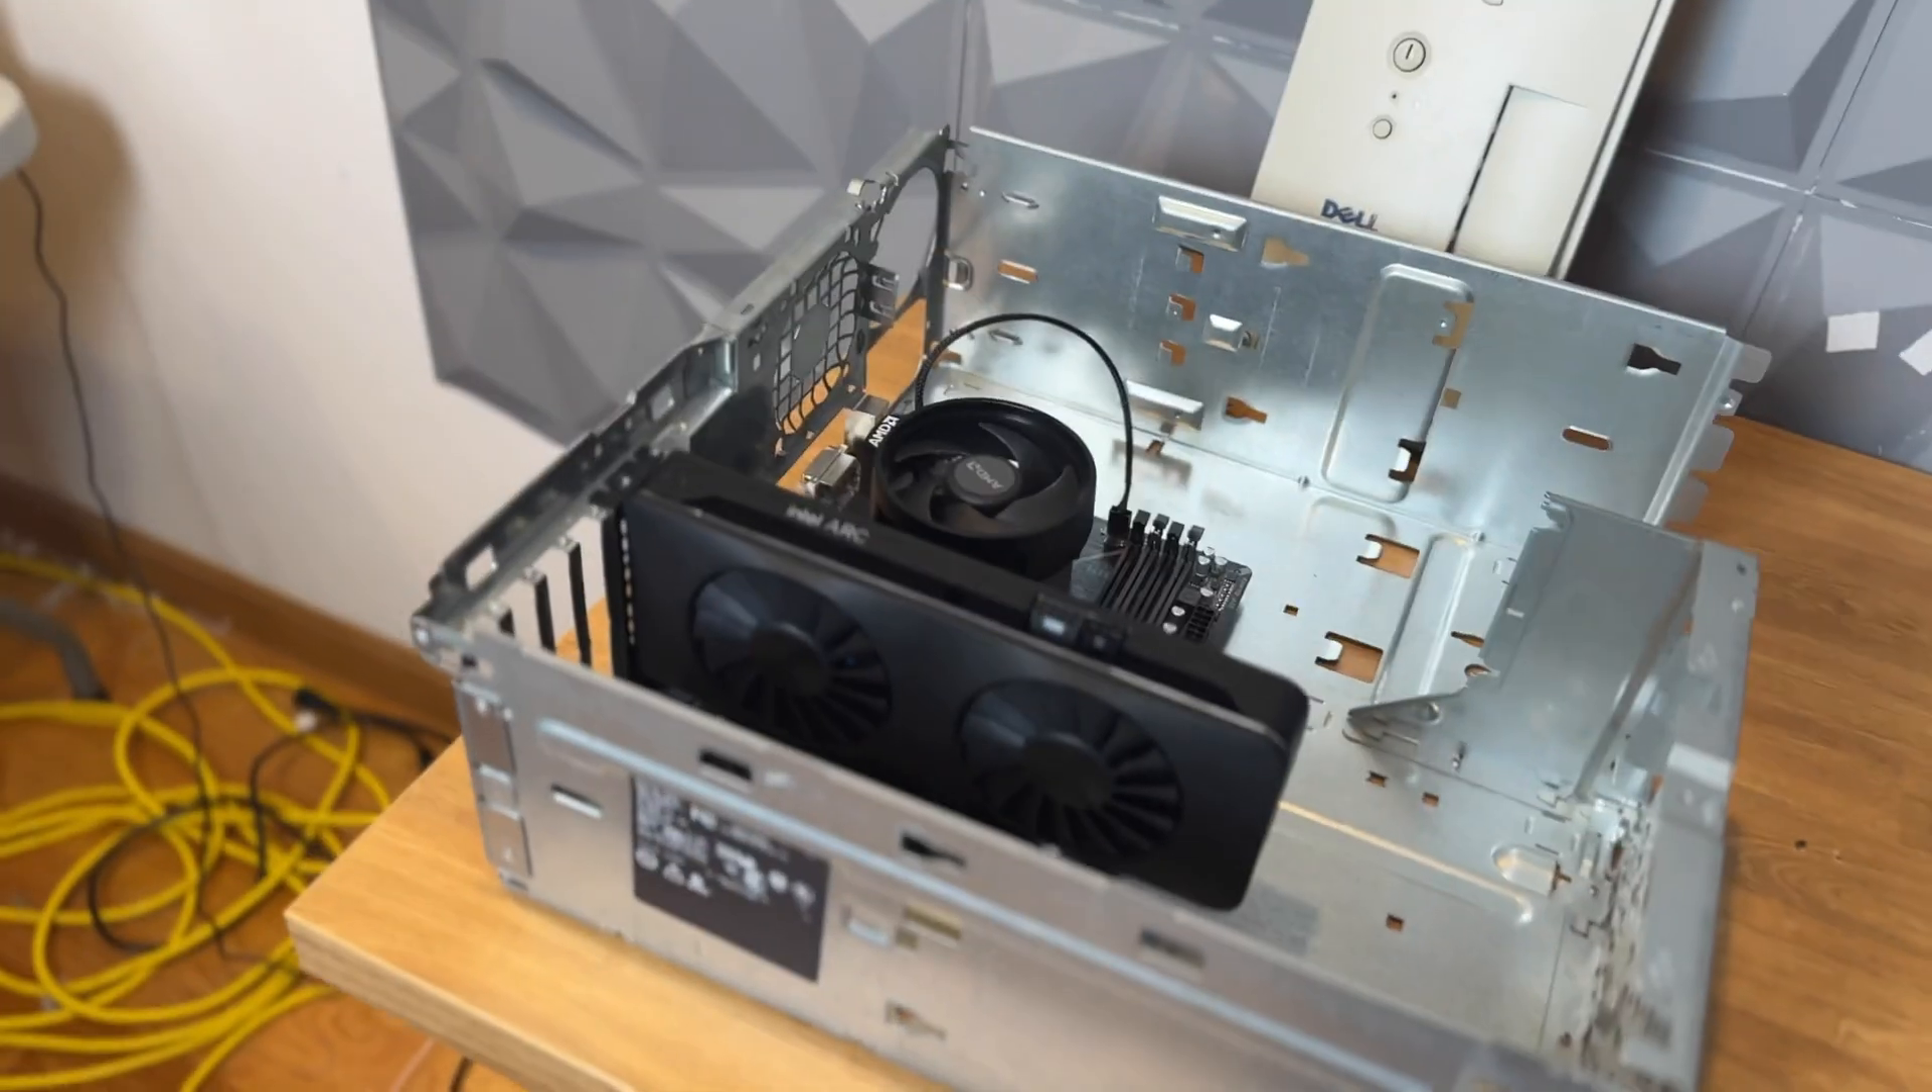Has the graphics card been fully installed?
Yes.